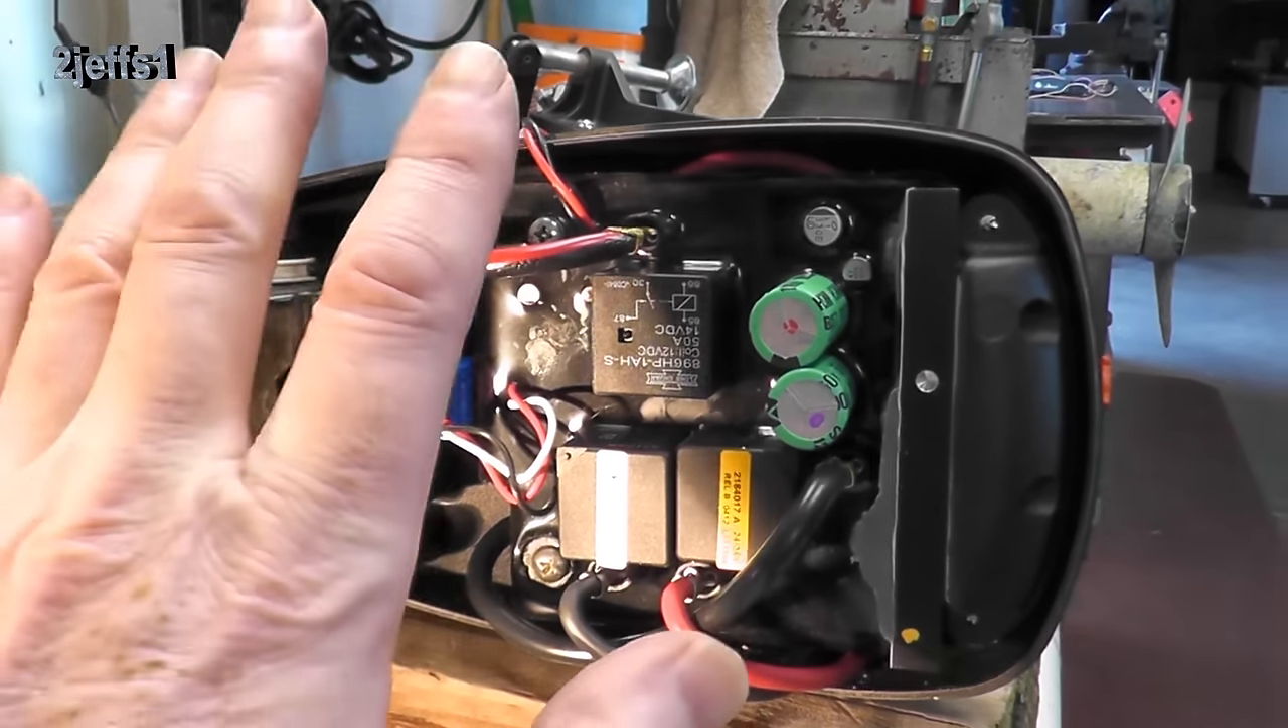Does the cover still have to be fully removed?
No.